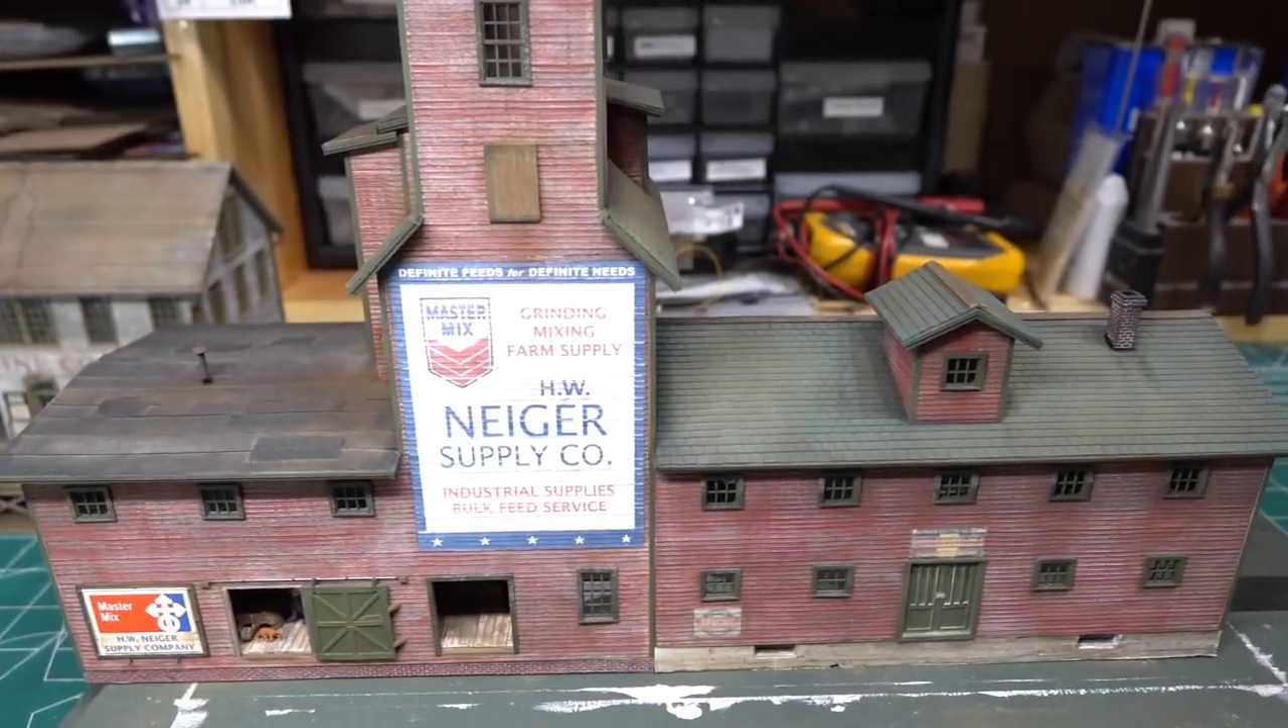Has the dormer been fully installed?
Yes.